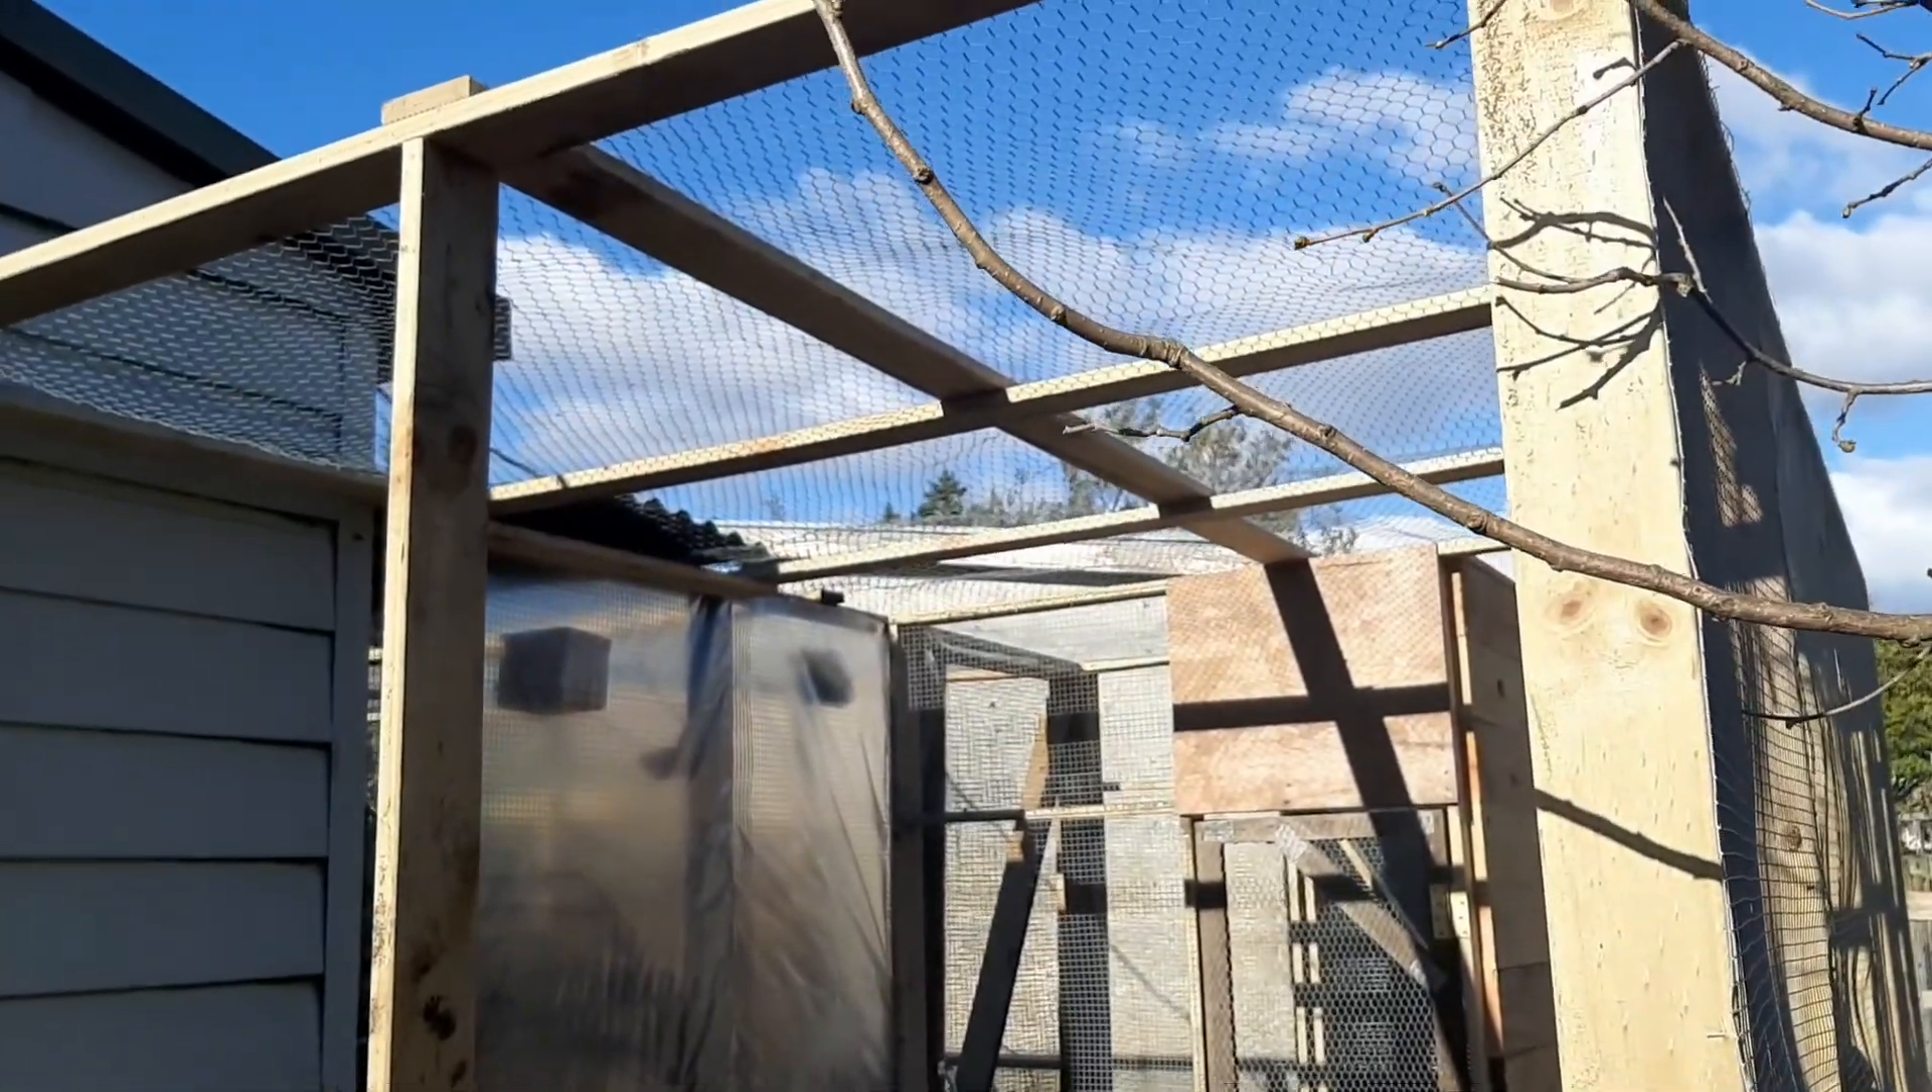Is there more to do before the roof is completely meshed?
No.